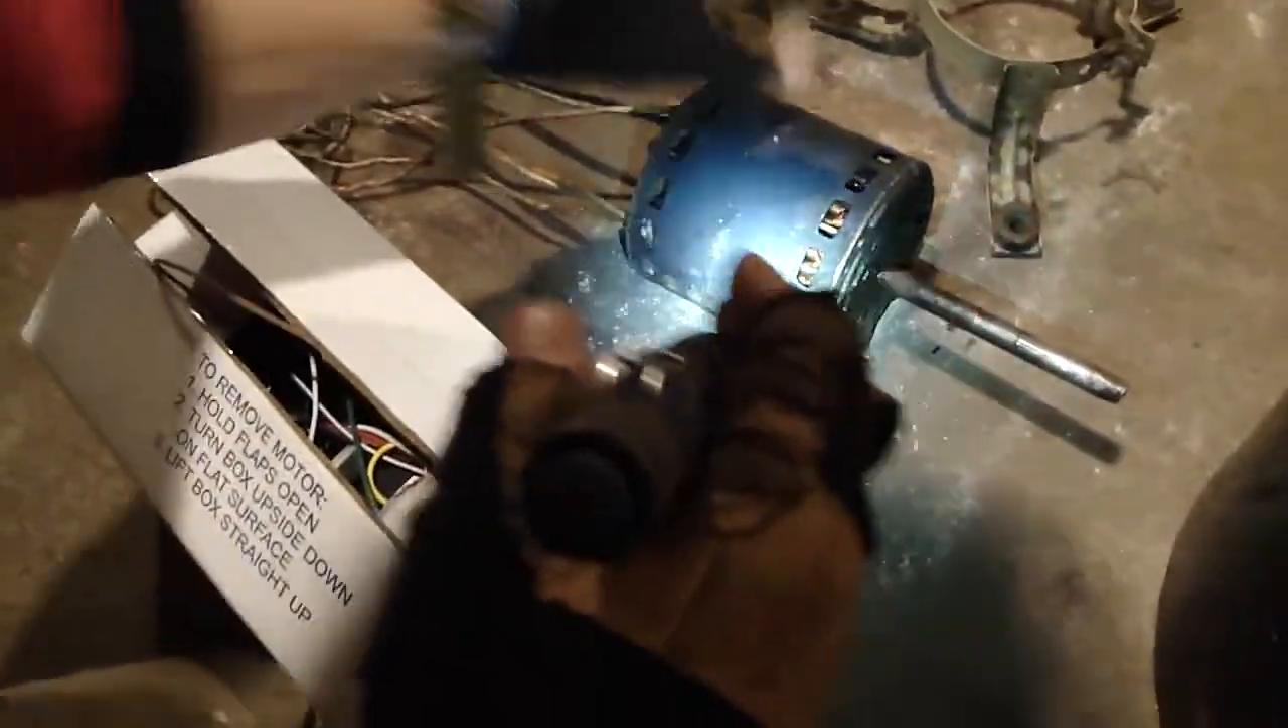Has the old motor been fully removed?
Yes.